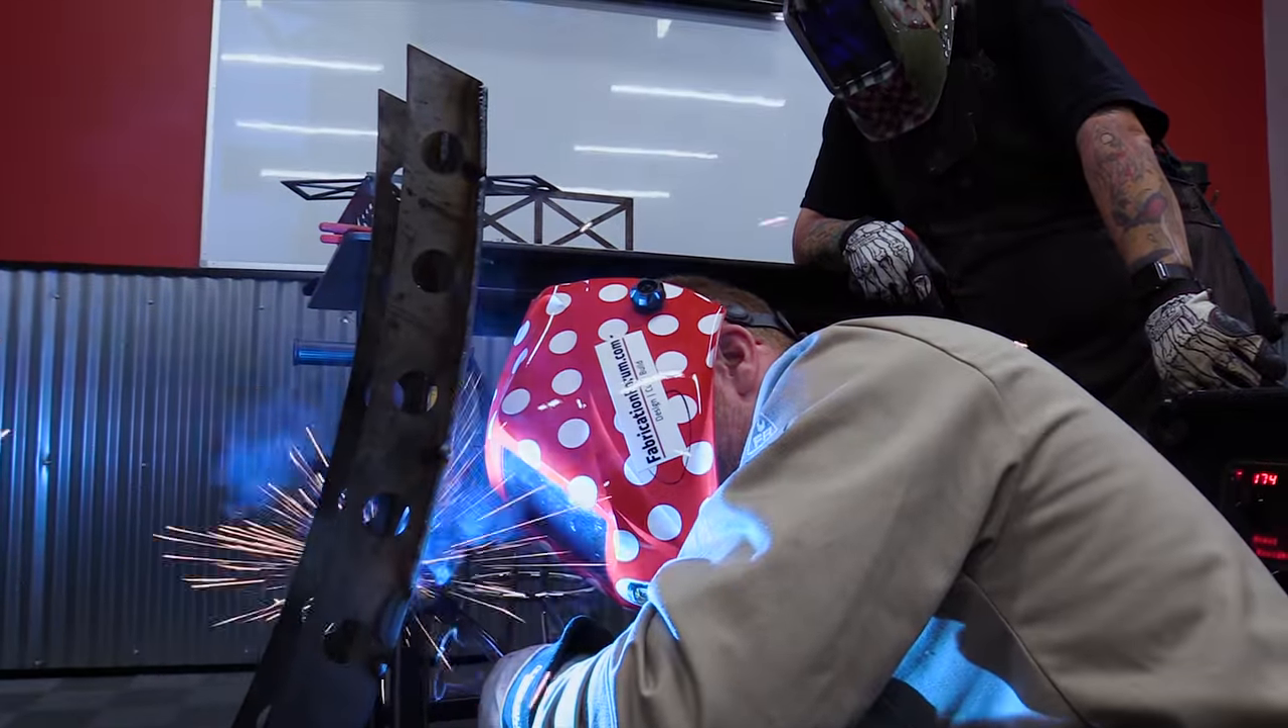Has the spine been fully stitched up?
No.